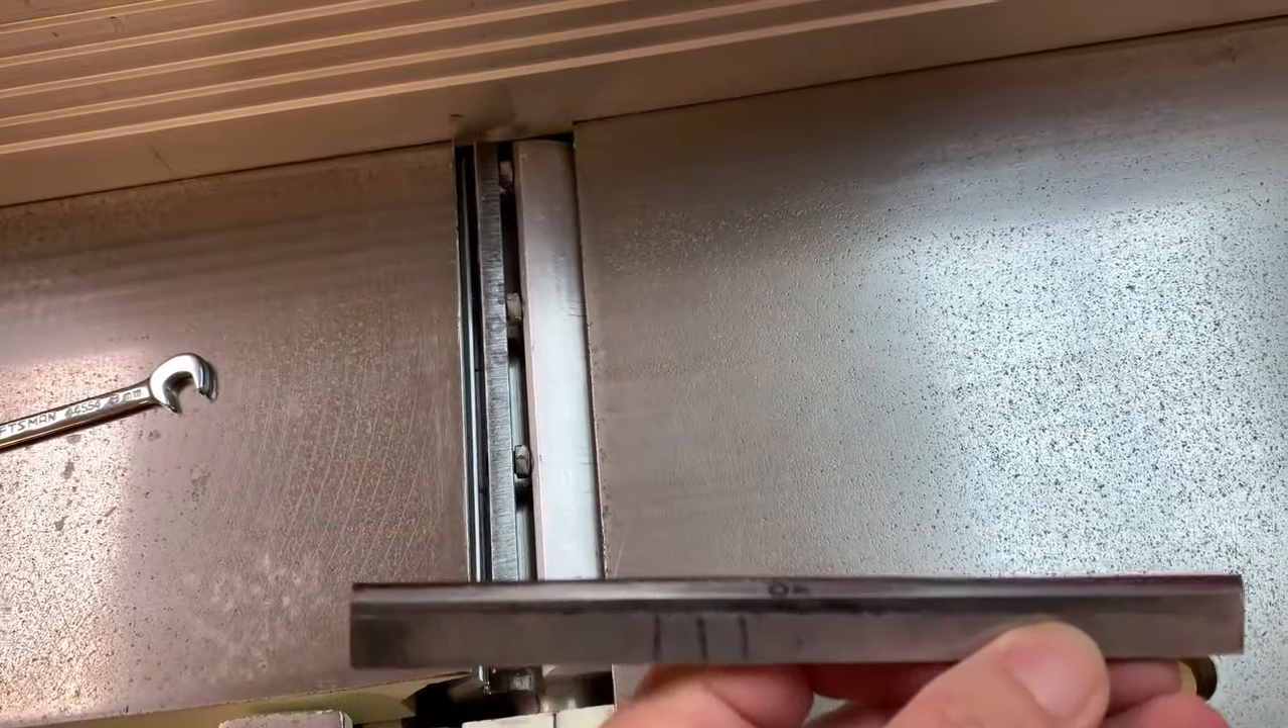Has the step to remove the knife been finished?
Yes.